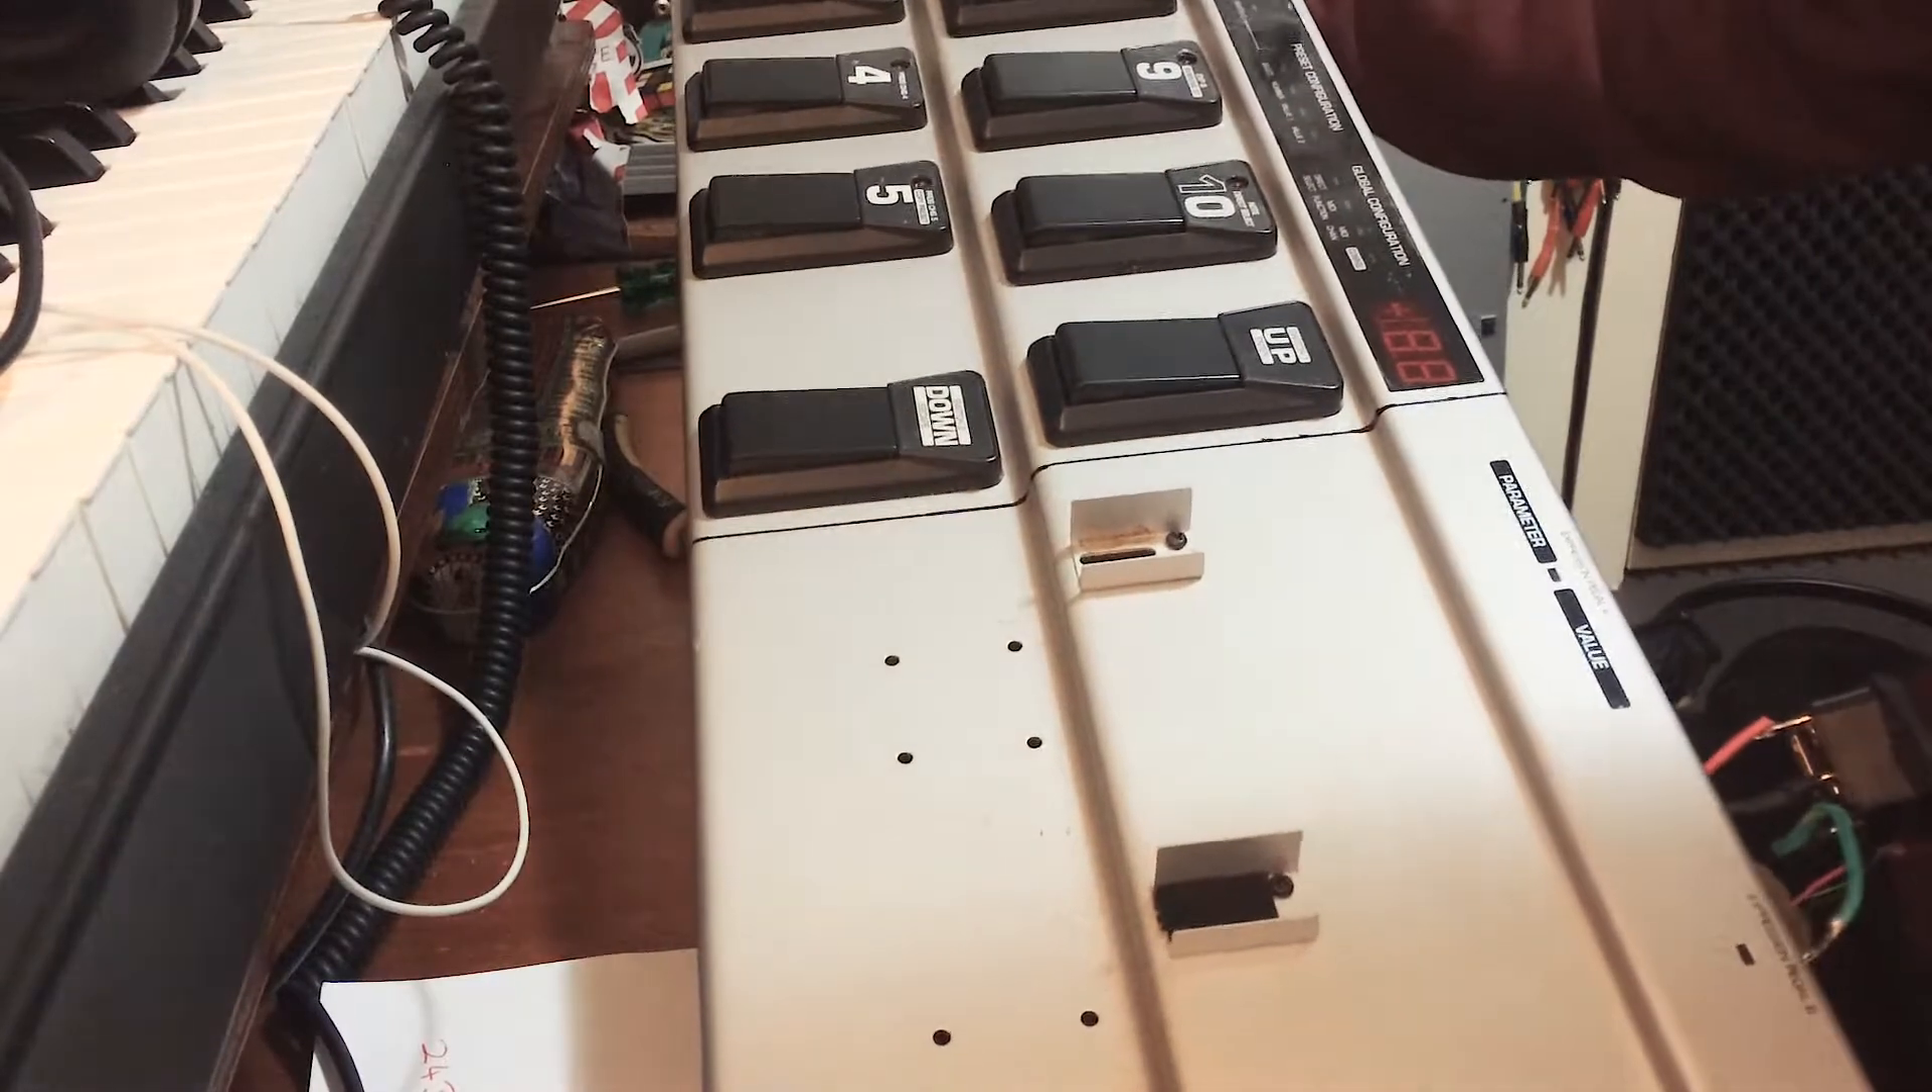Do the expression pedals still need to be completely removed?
No.